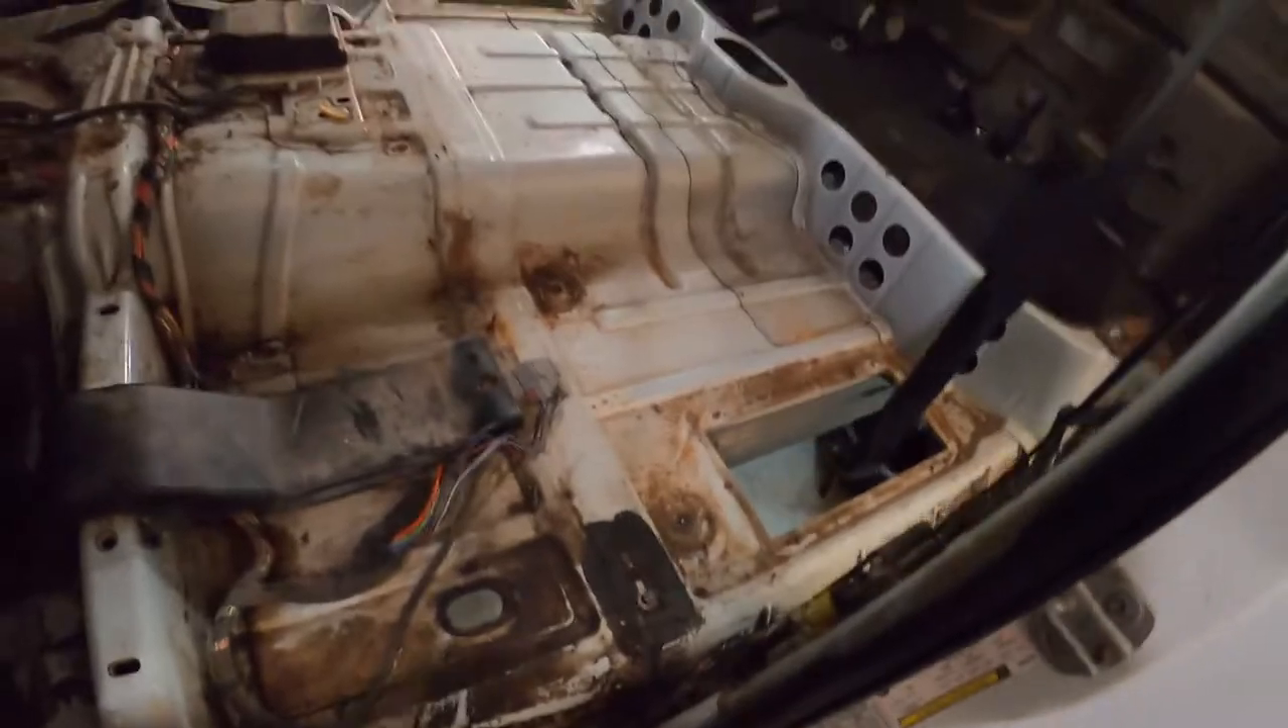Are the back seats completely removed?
Yes.